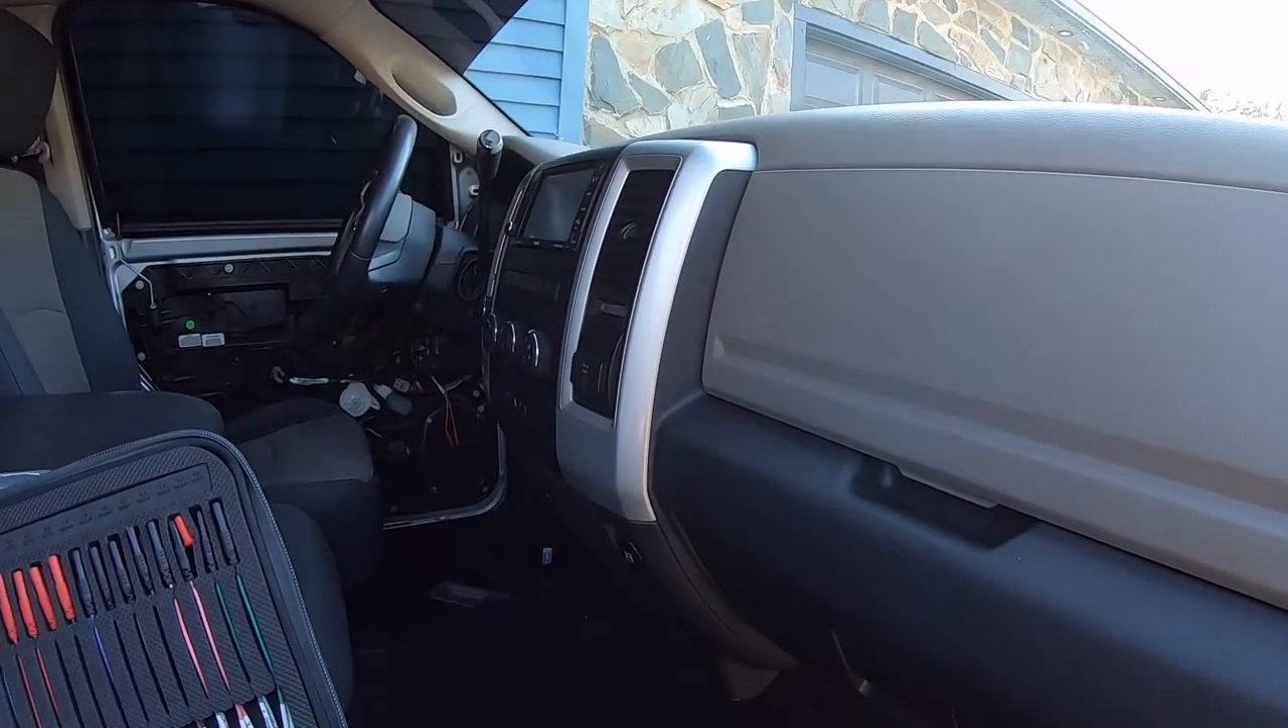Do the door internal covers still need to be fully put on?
Yes.